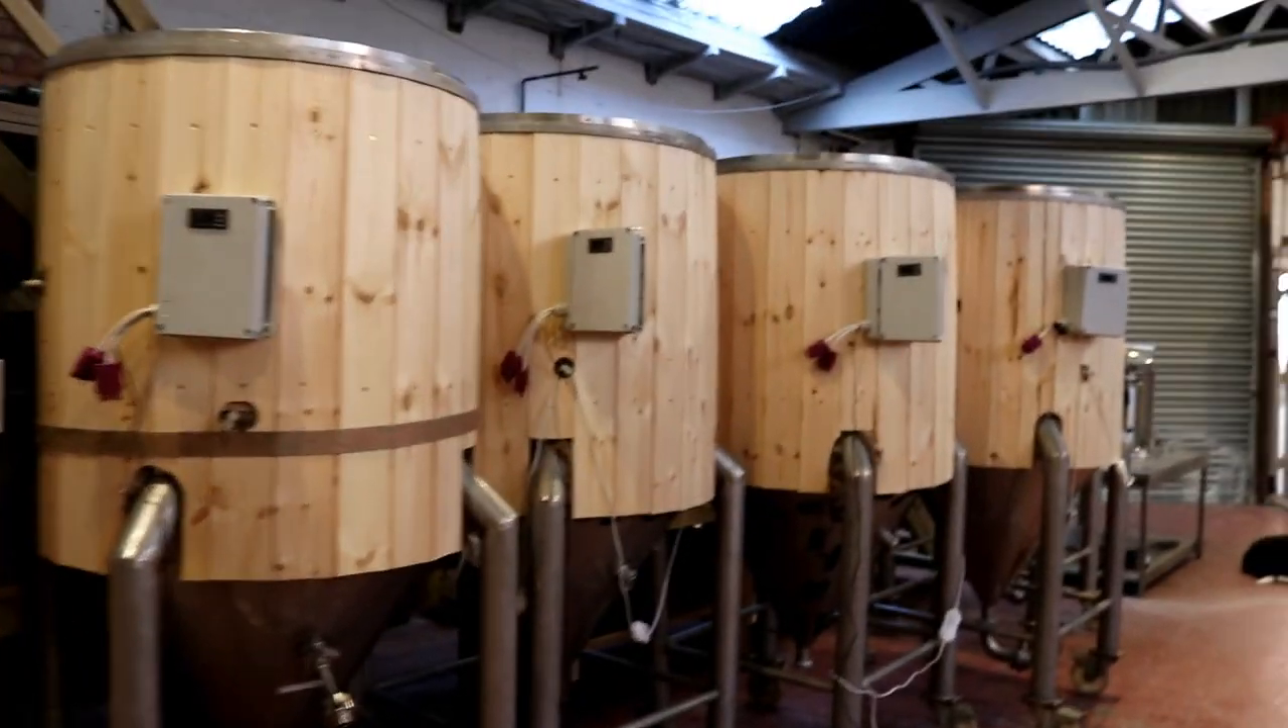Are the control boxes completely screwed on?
Yes.